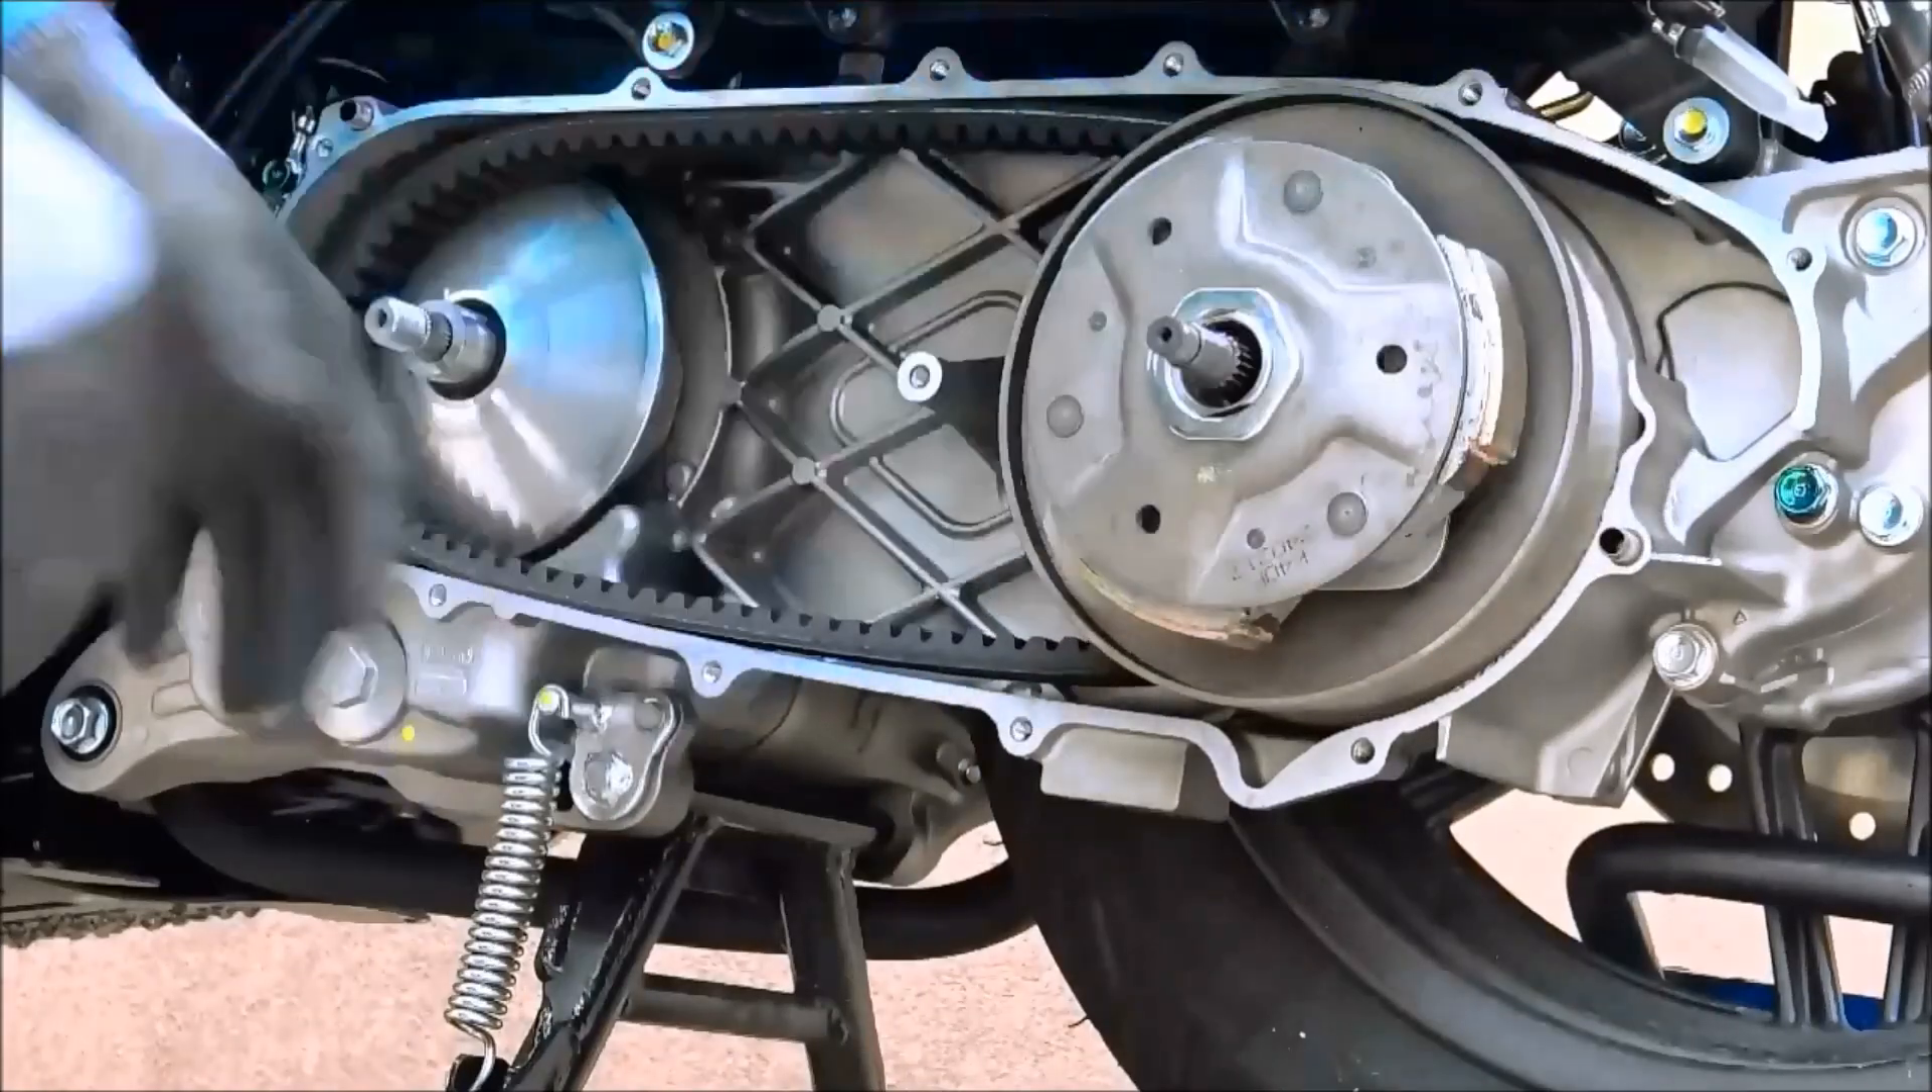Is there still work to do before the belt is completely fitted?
No.